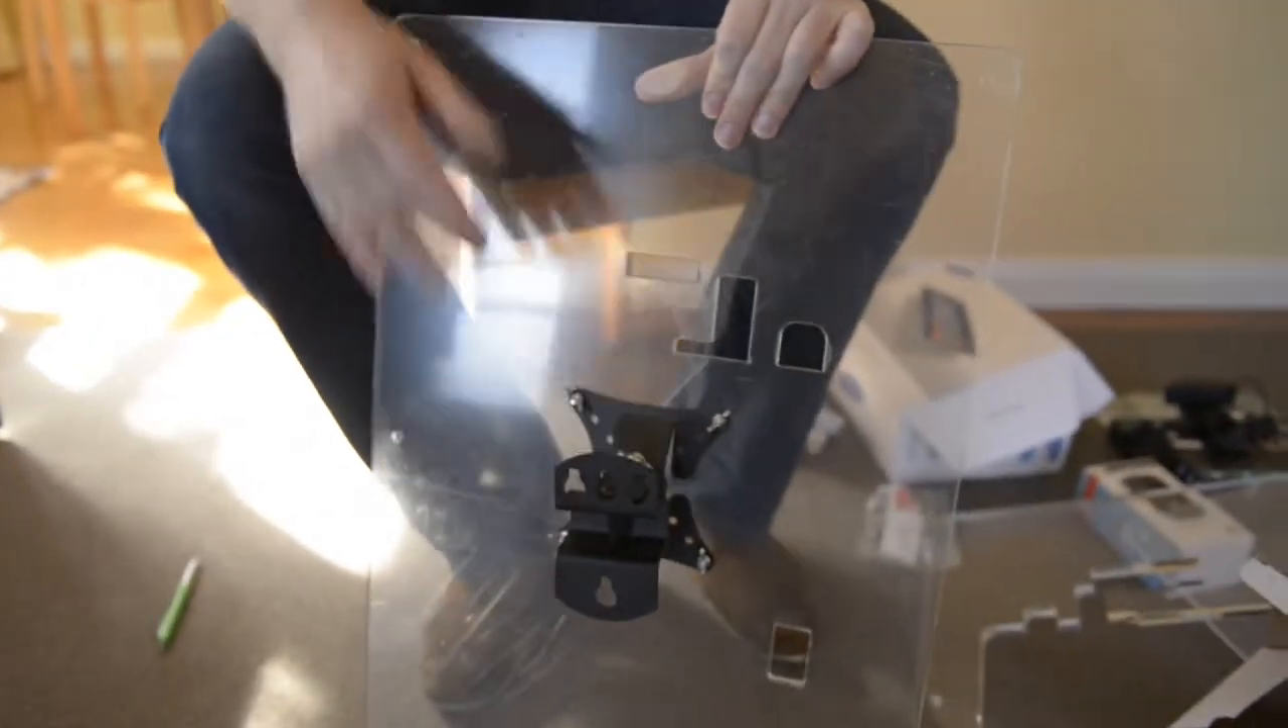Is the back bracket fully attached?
Yes.